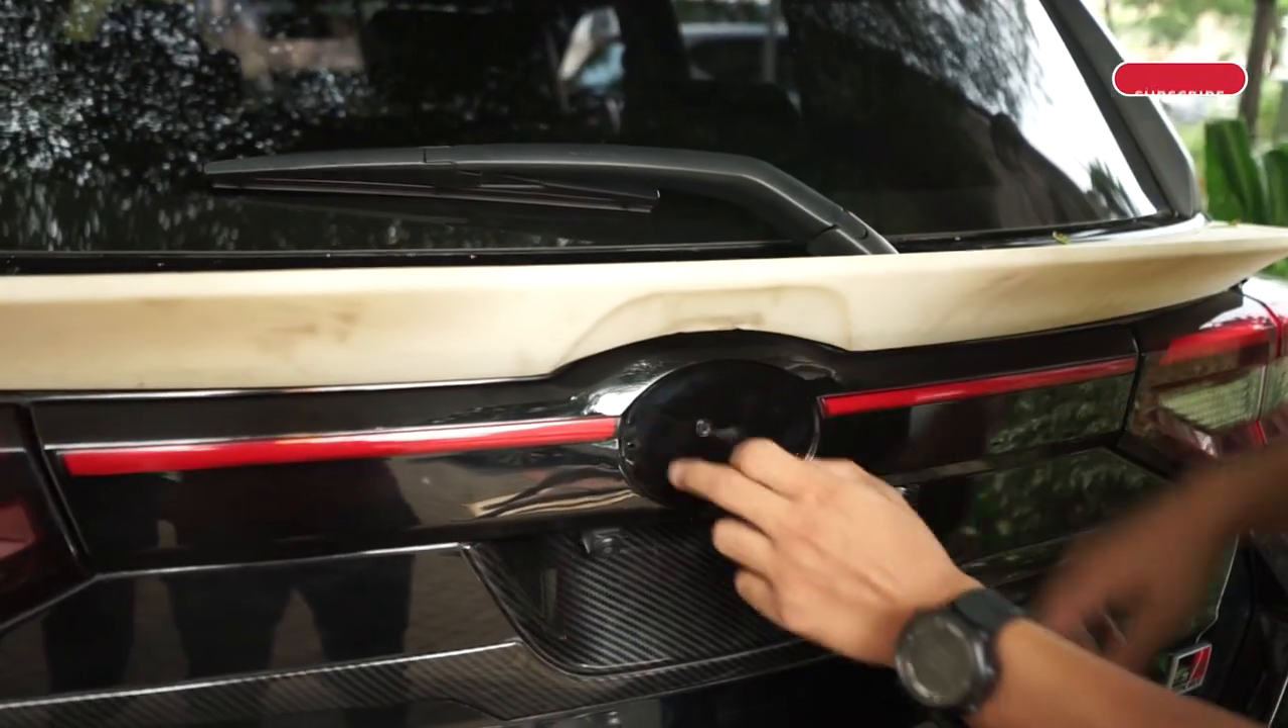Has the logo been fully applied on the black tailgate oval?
No.